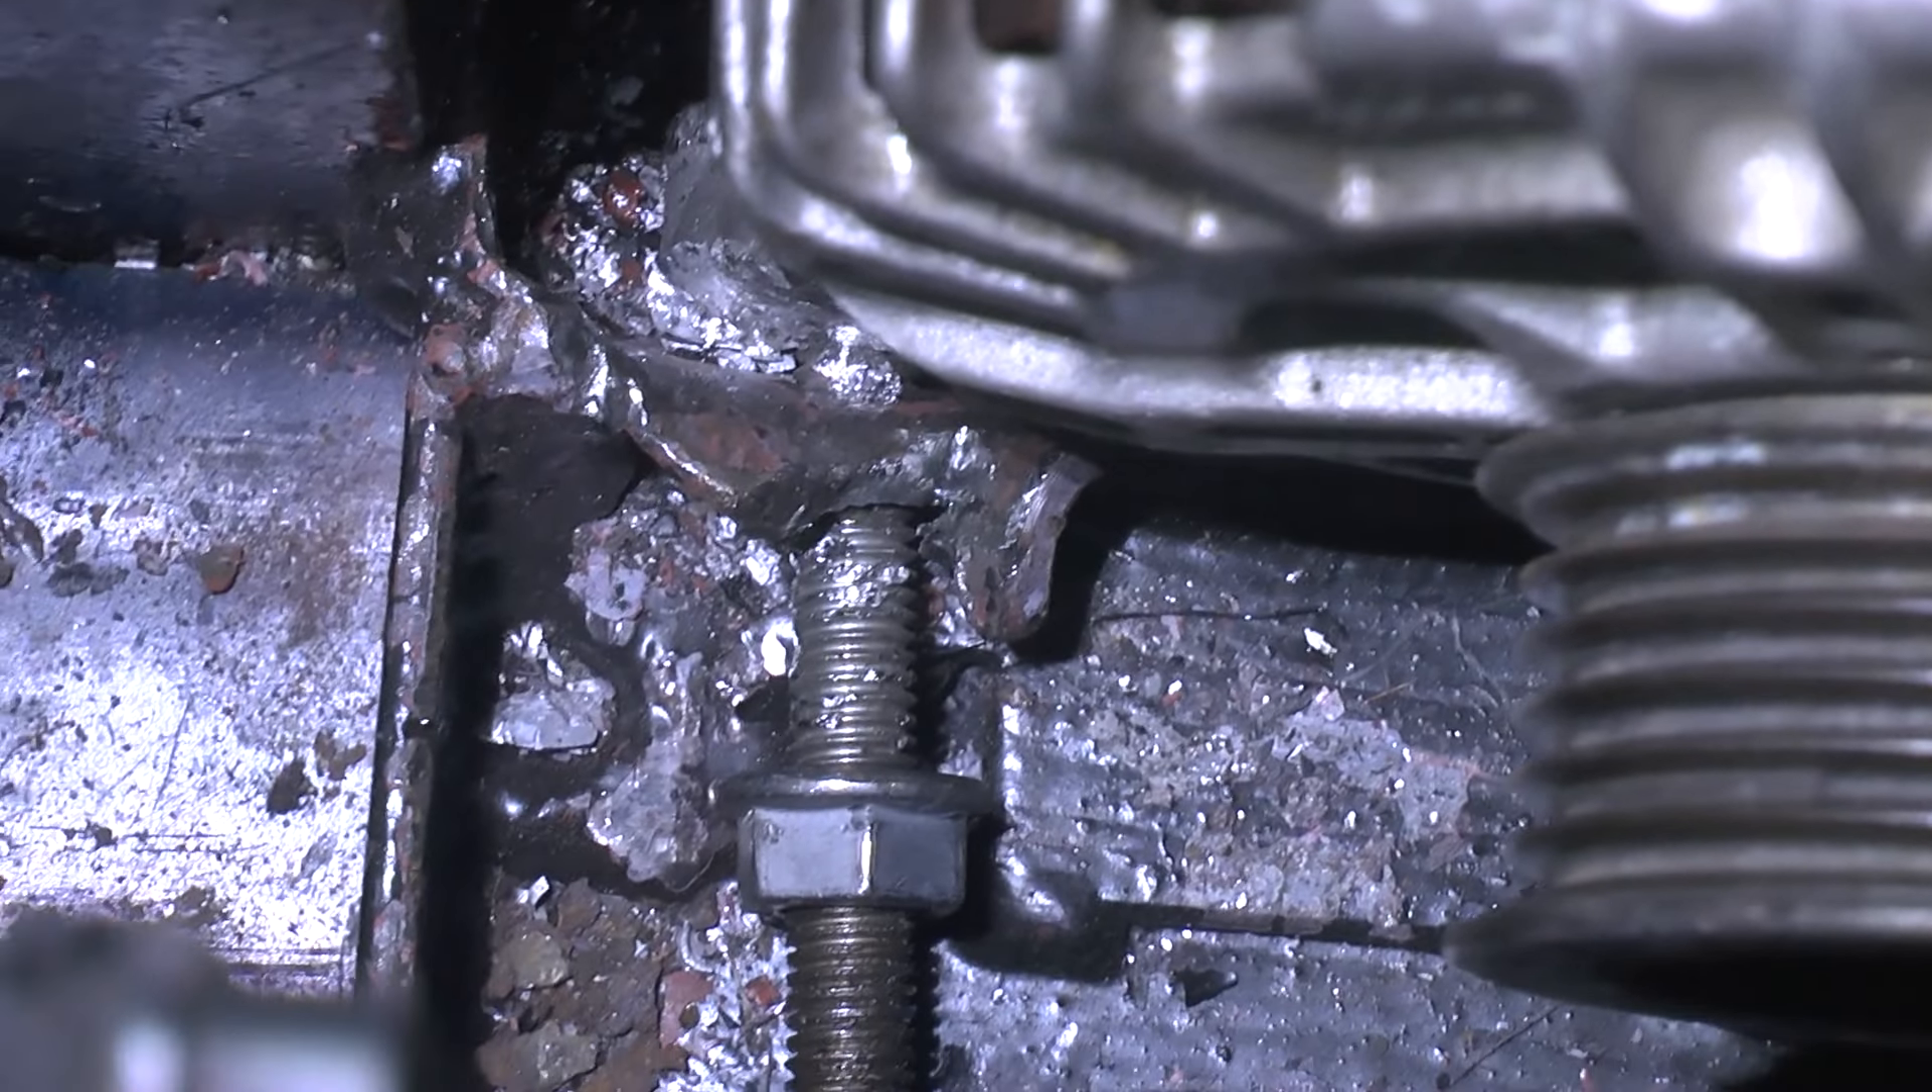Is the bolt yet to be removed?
Yes.